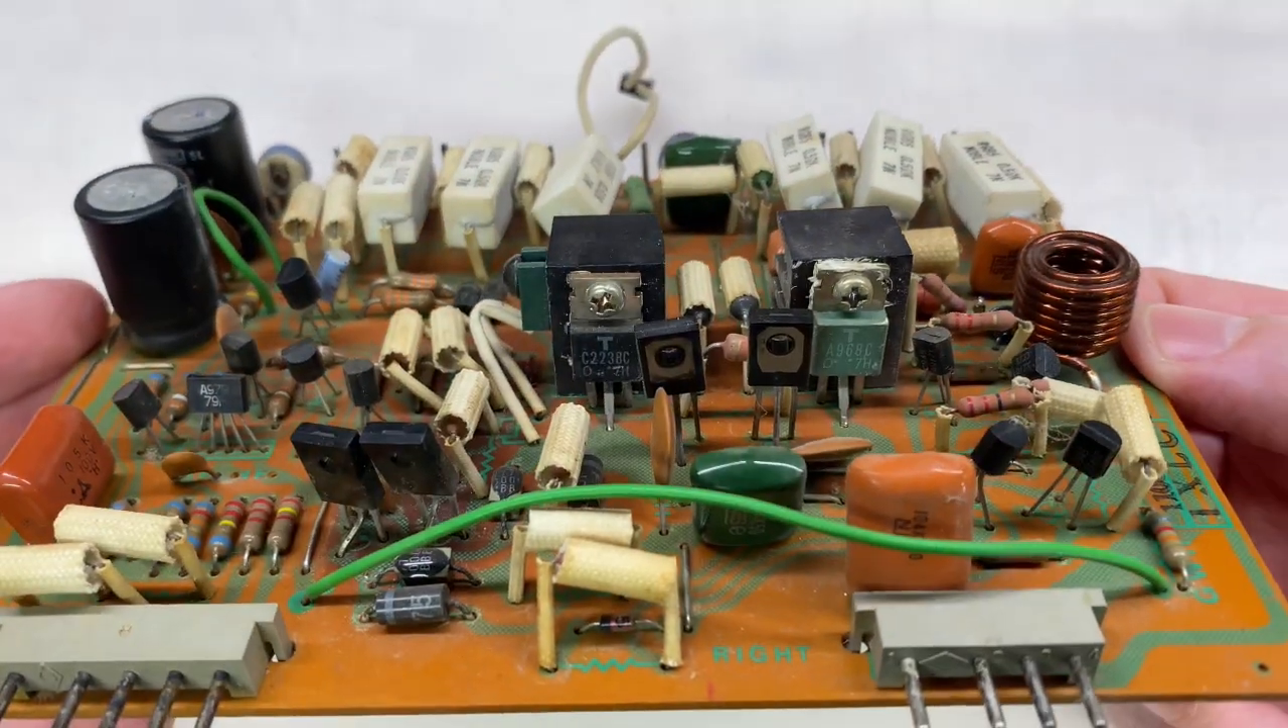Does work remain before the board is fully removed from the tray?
No.